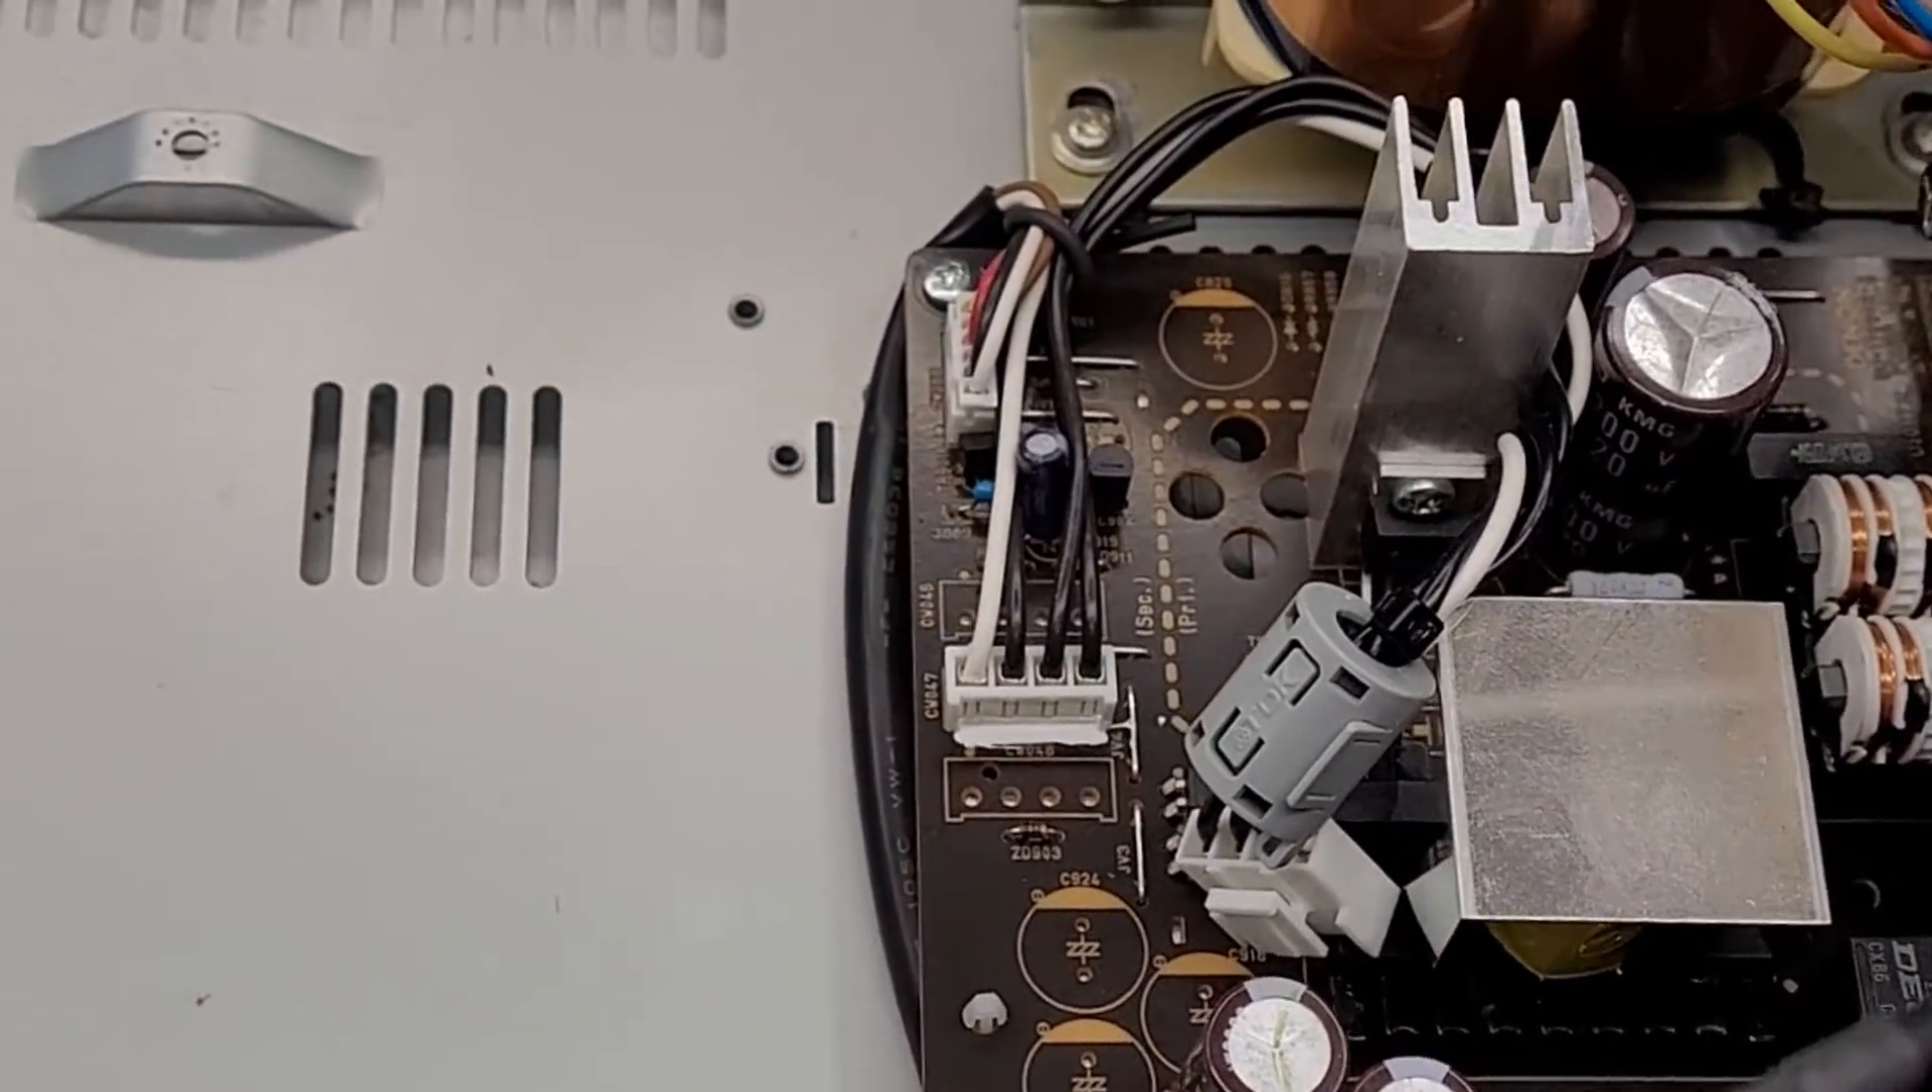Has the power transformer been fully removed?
No.